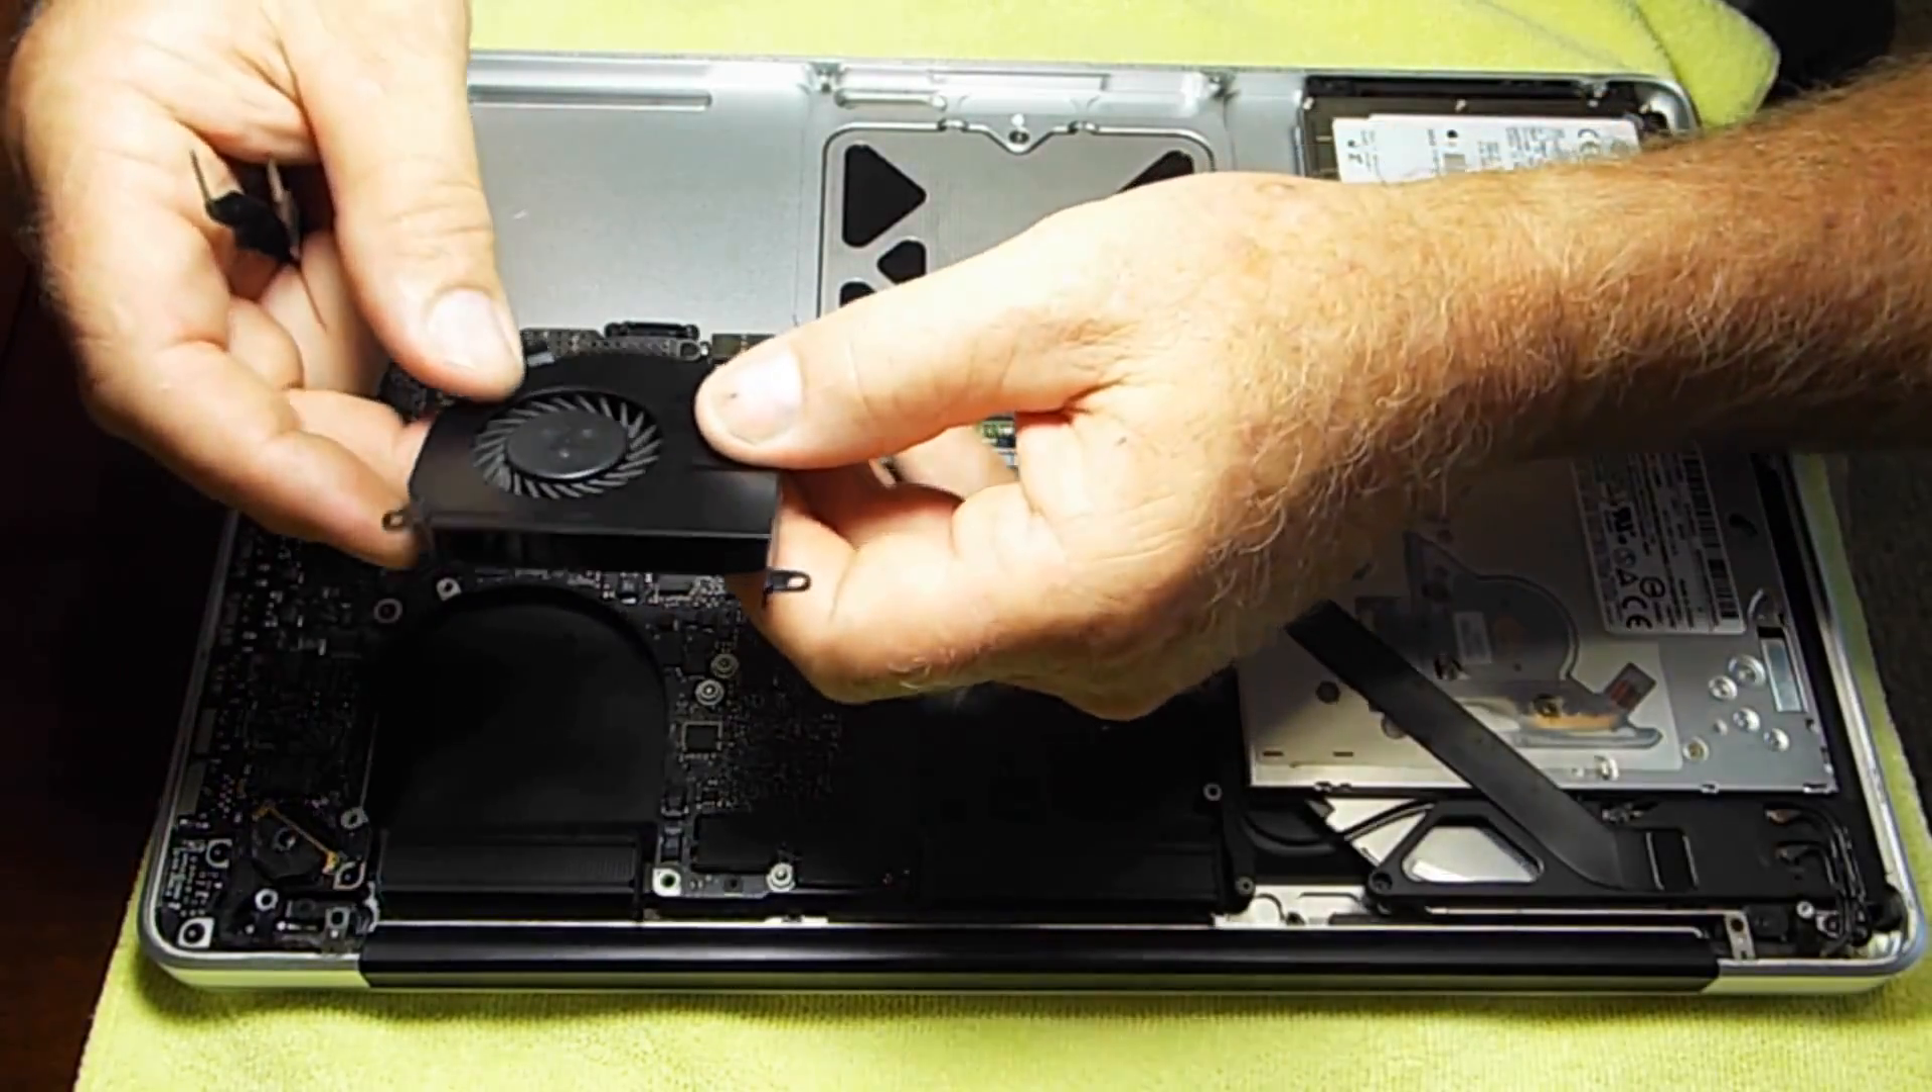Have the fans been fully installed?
No.